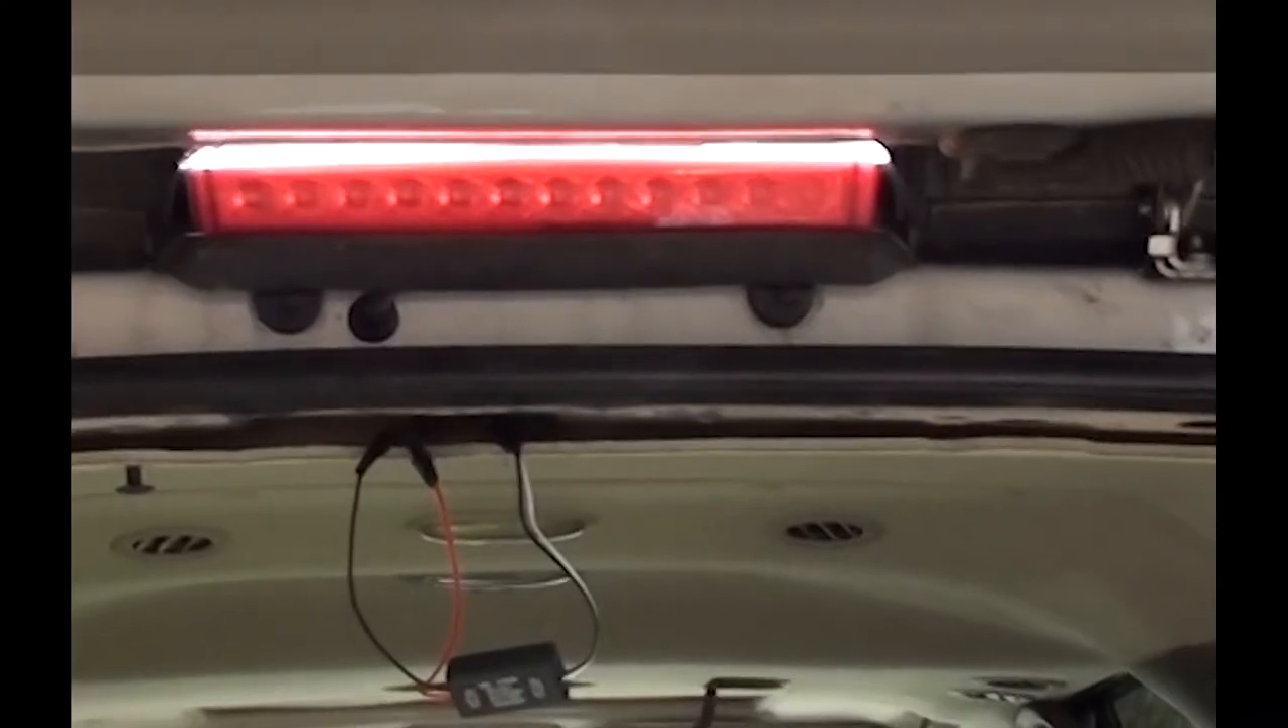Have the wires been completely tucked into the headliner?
No.